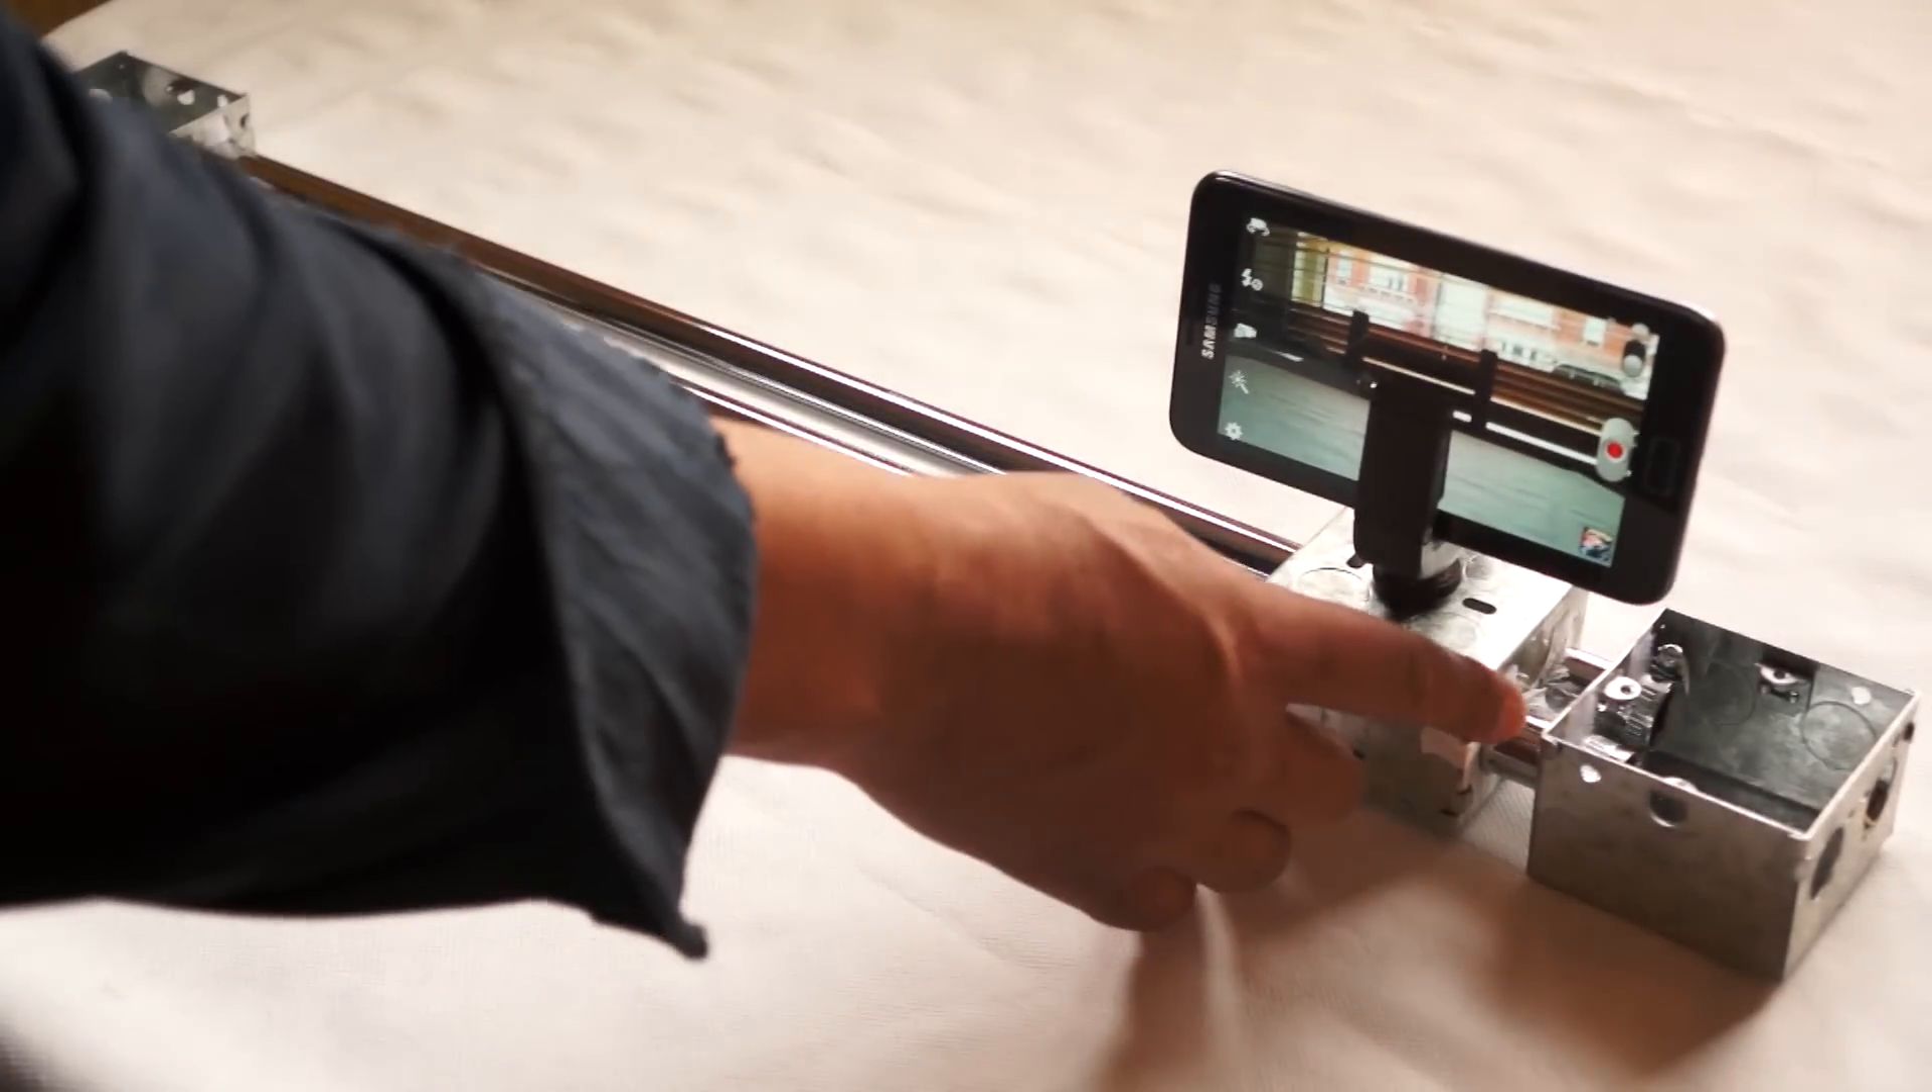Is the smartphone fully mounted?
Yes.